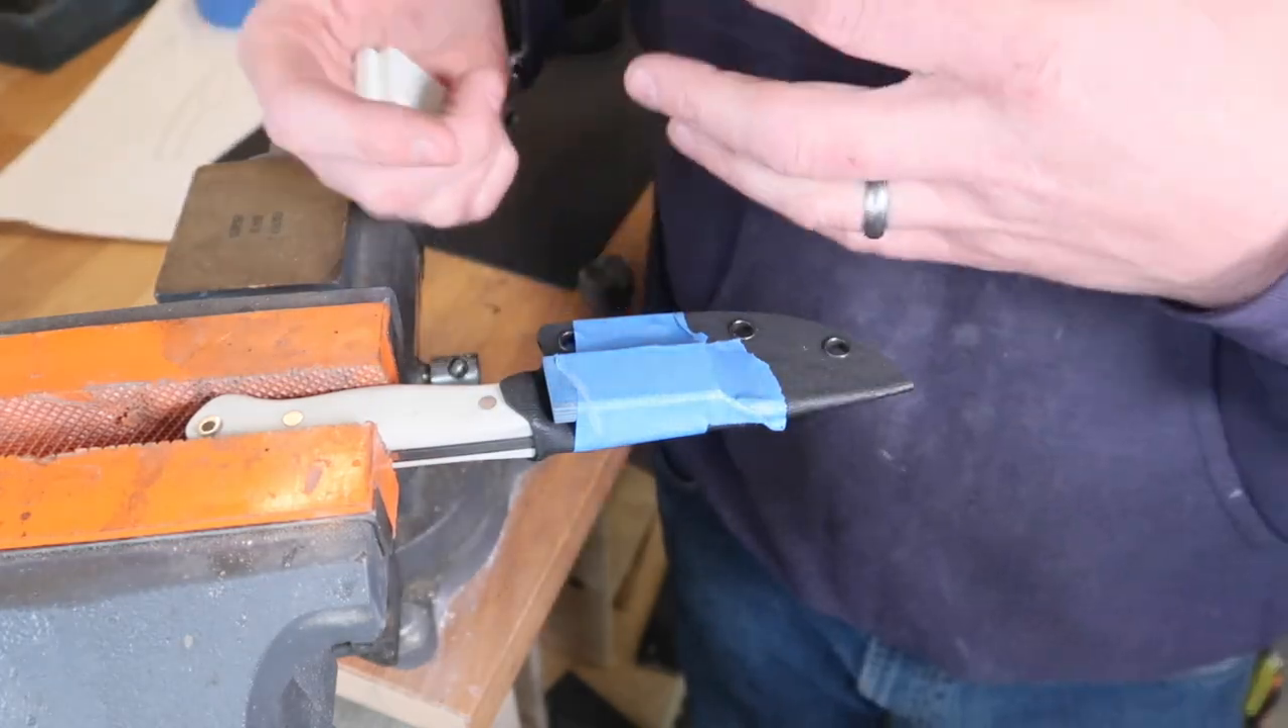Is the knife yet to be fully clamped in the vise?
No.